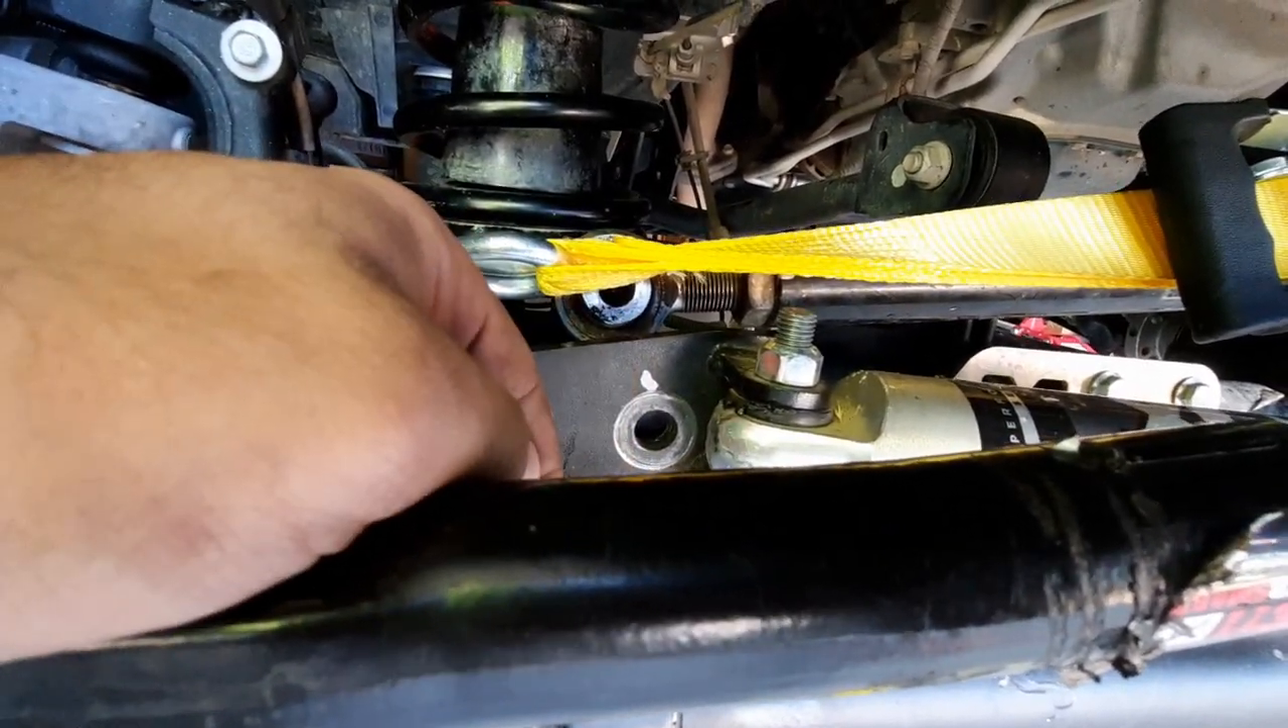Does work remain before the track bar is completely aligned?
Yes.